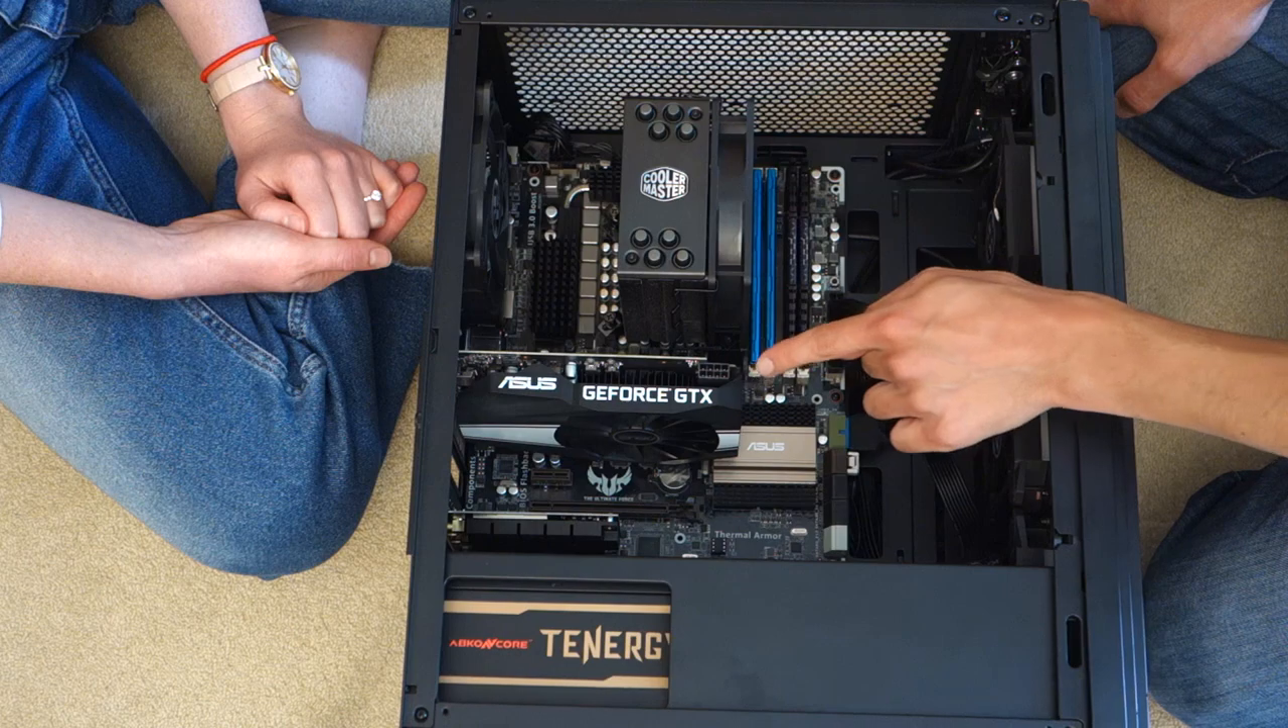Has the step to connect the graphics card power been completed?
No.